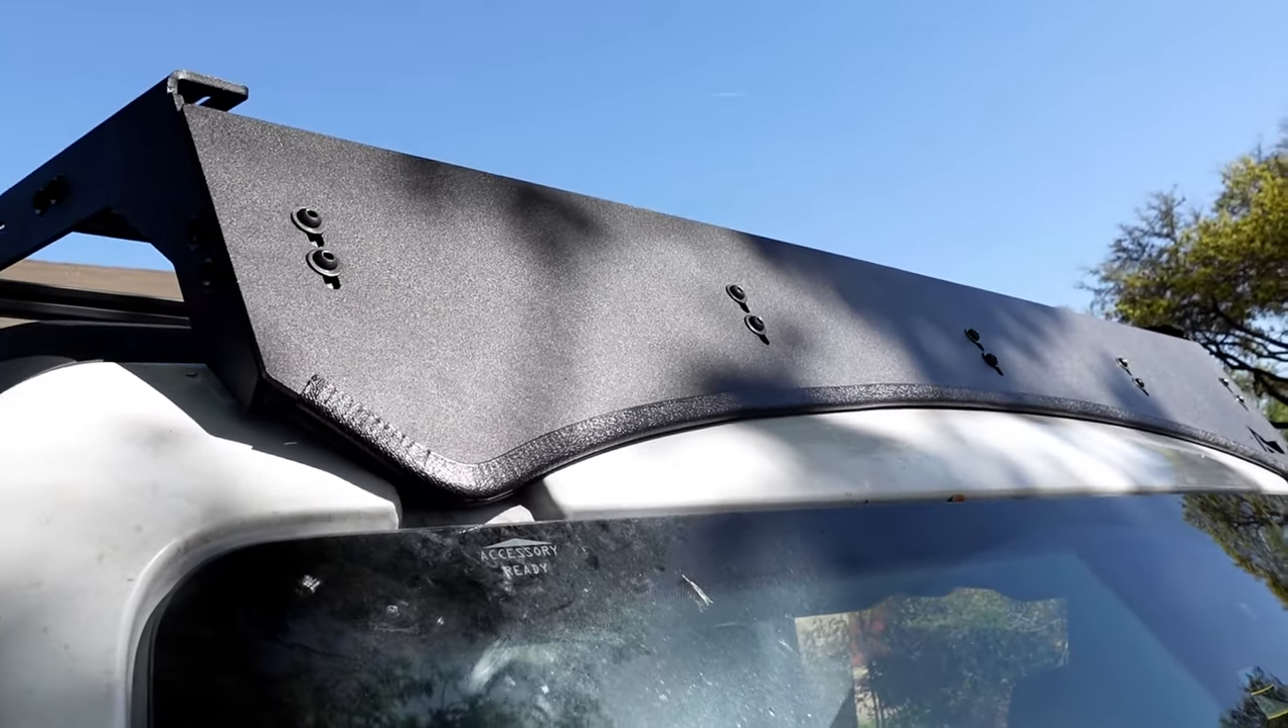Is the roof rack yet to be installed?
No.